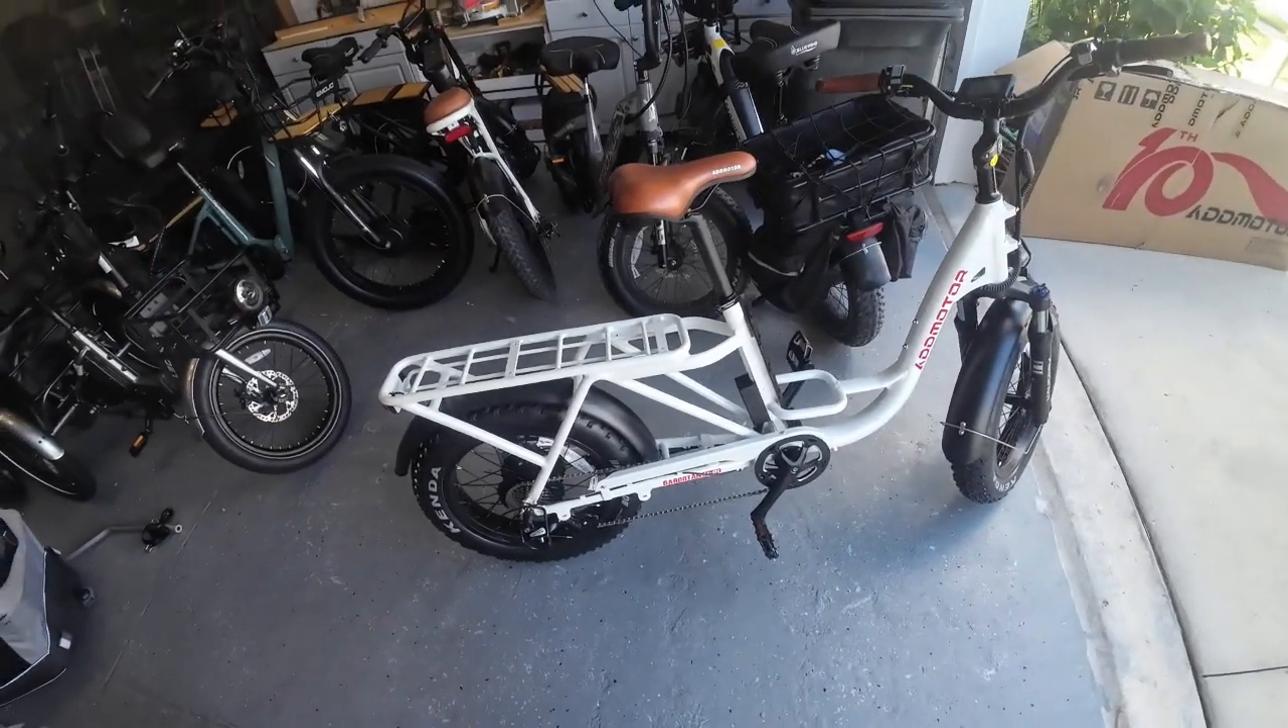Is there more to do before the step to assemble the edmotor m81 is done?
No.